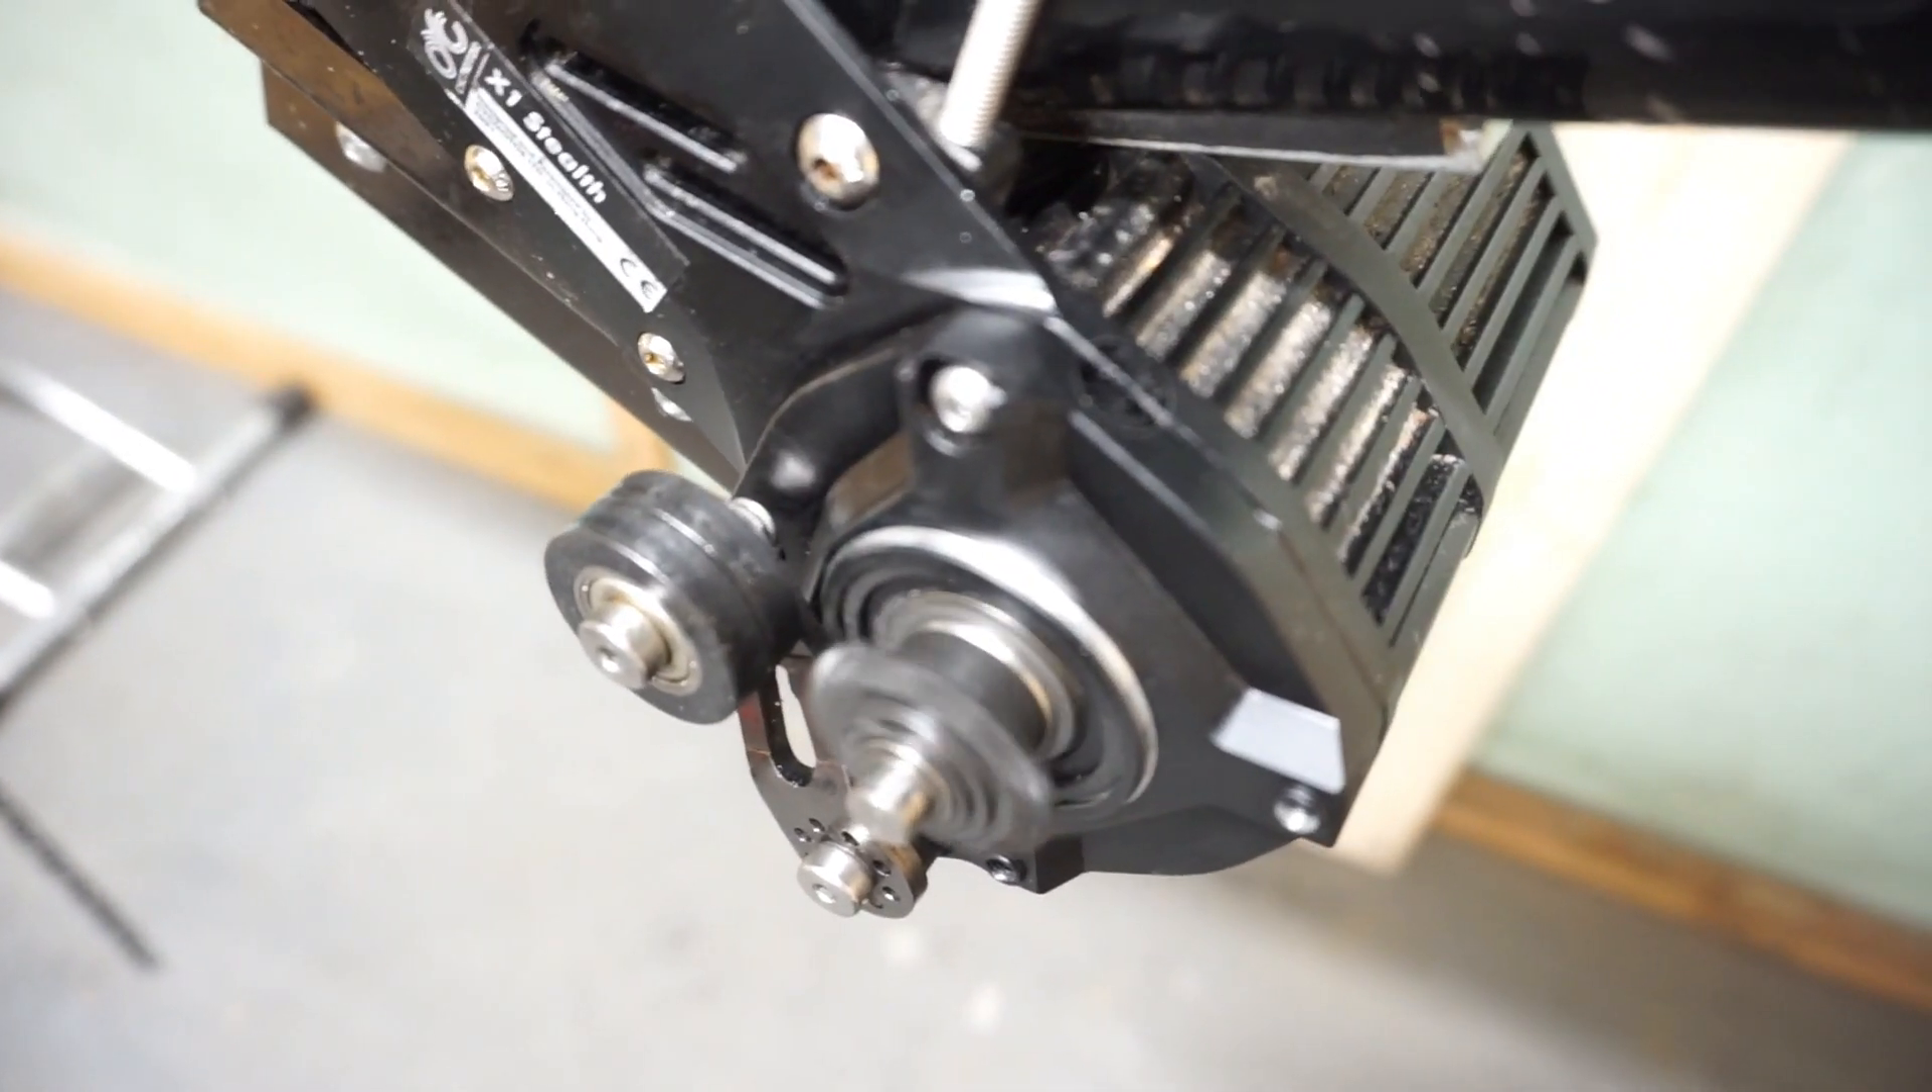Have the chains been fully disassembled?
Yes.